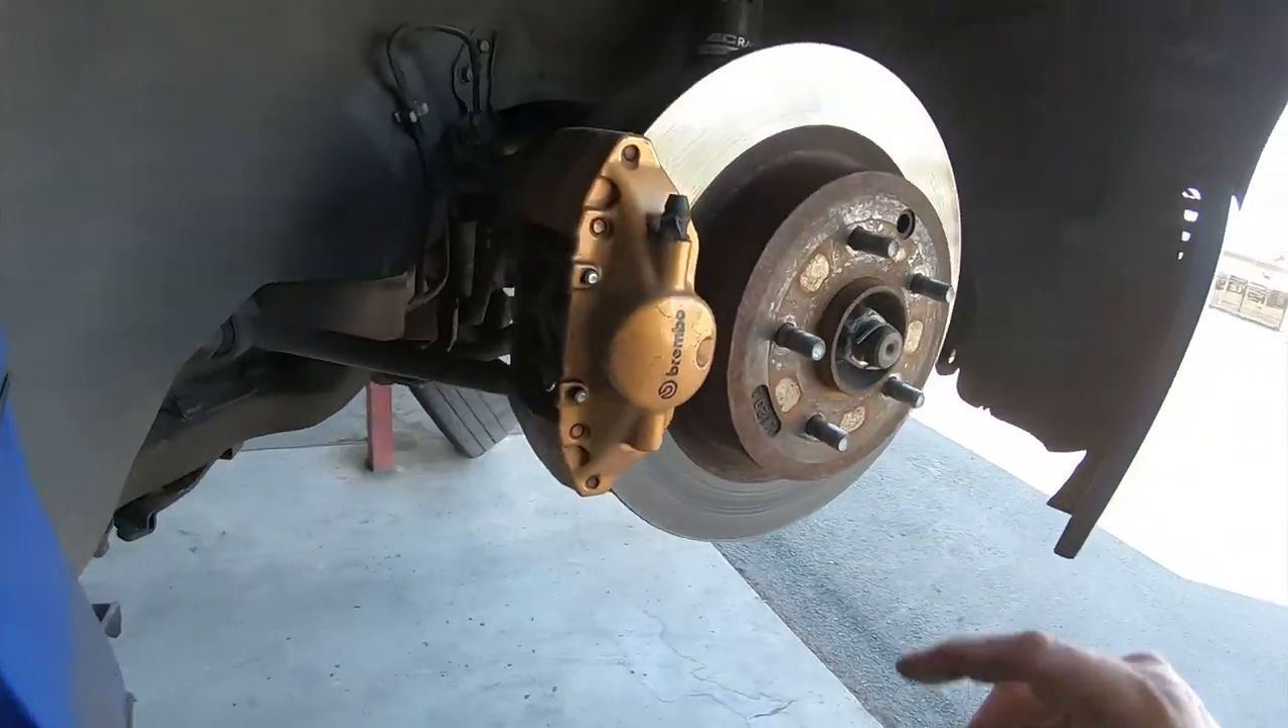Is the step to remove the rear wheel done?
Yes.